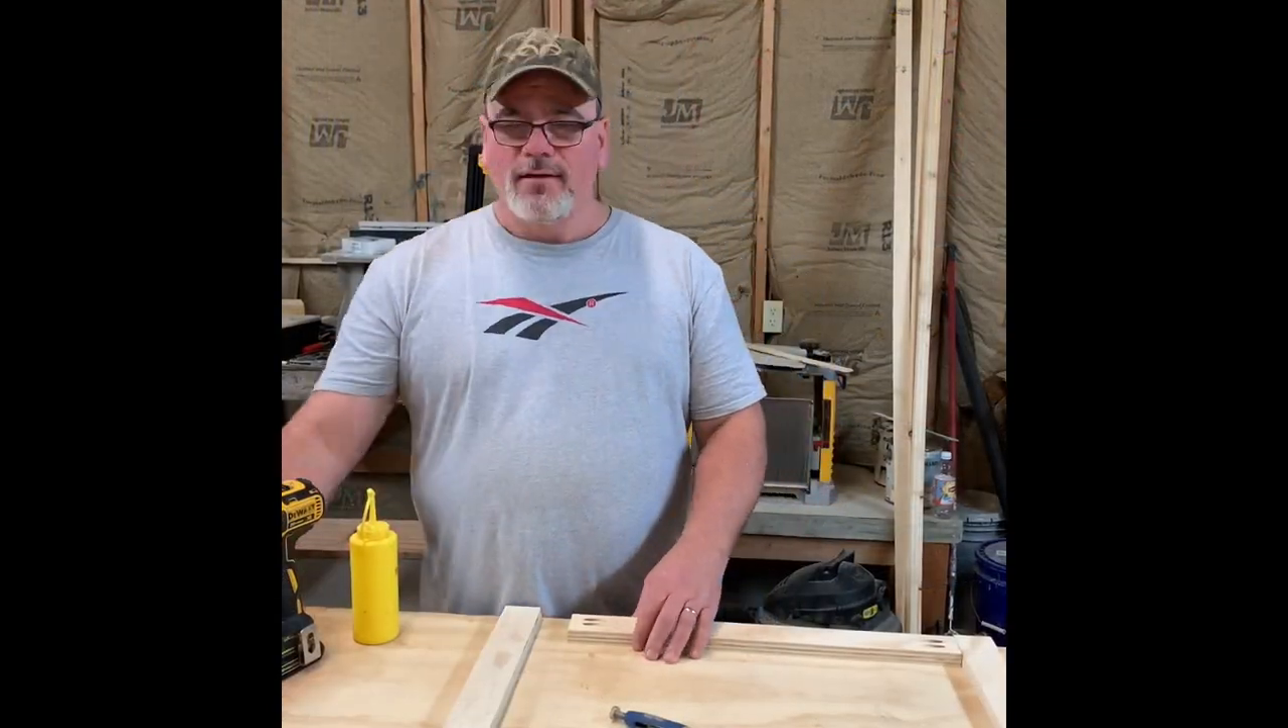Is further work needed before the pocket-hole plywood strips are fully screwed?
Yes.